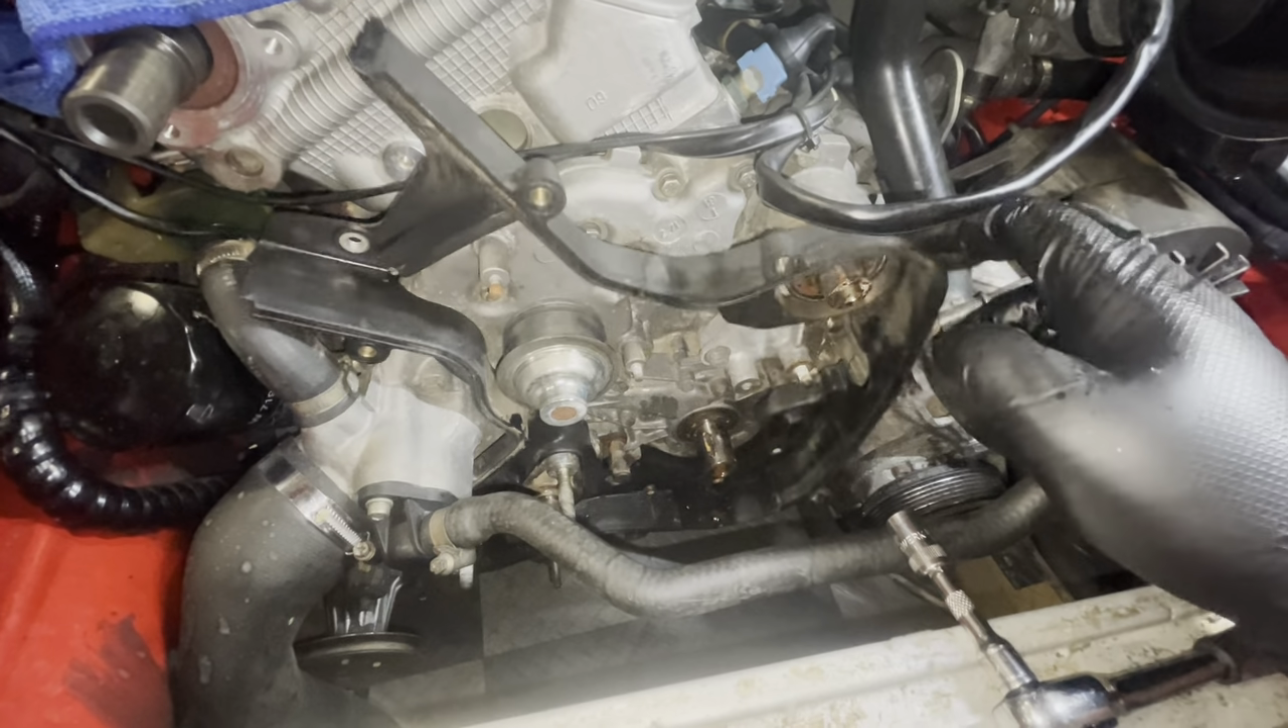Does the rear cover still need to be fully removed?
Yes.